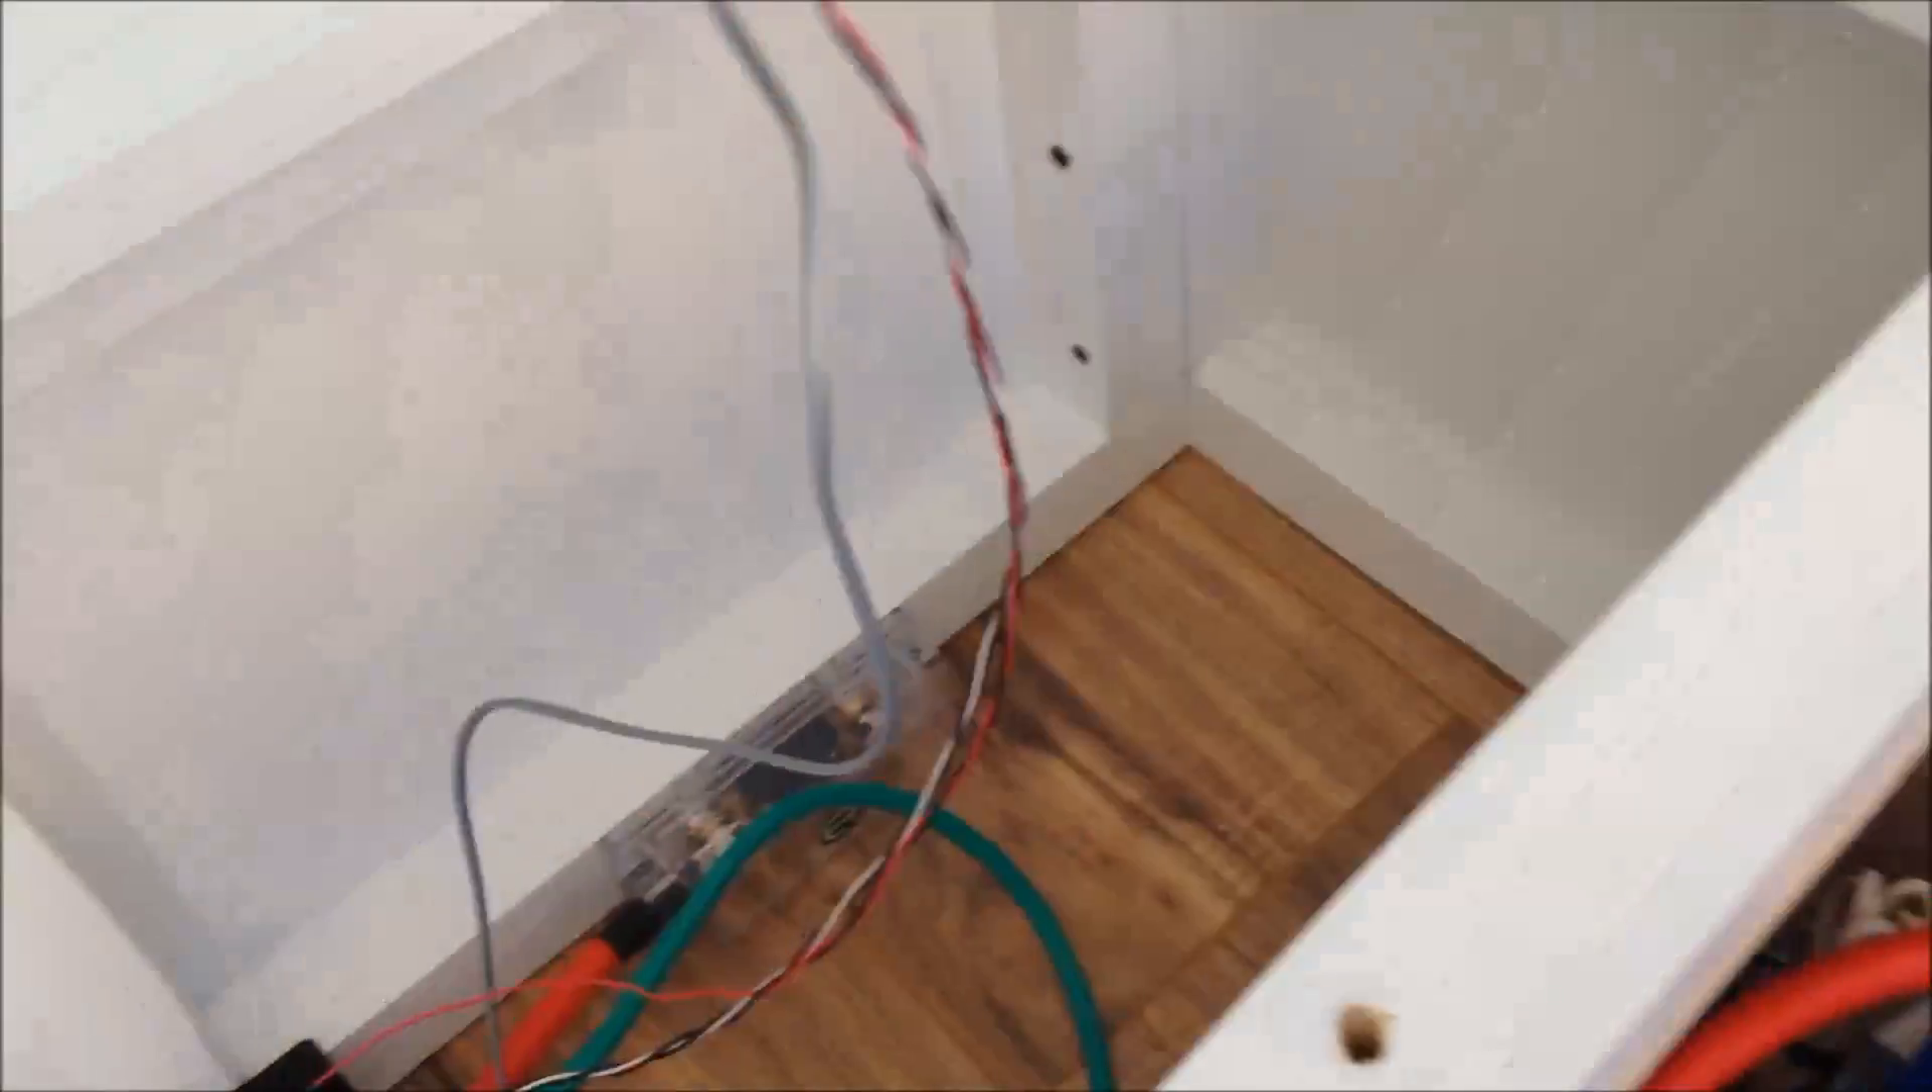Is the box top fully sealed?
No.